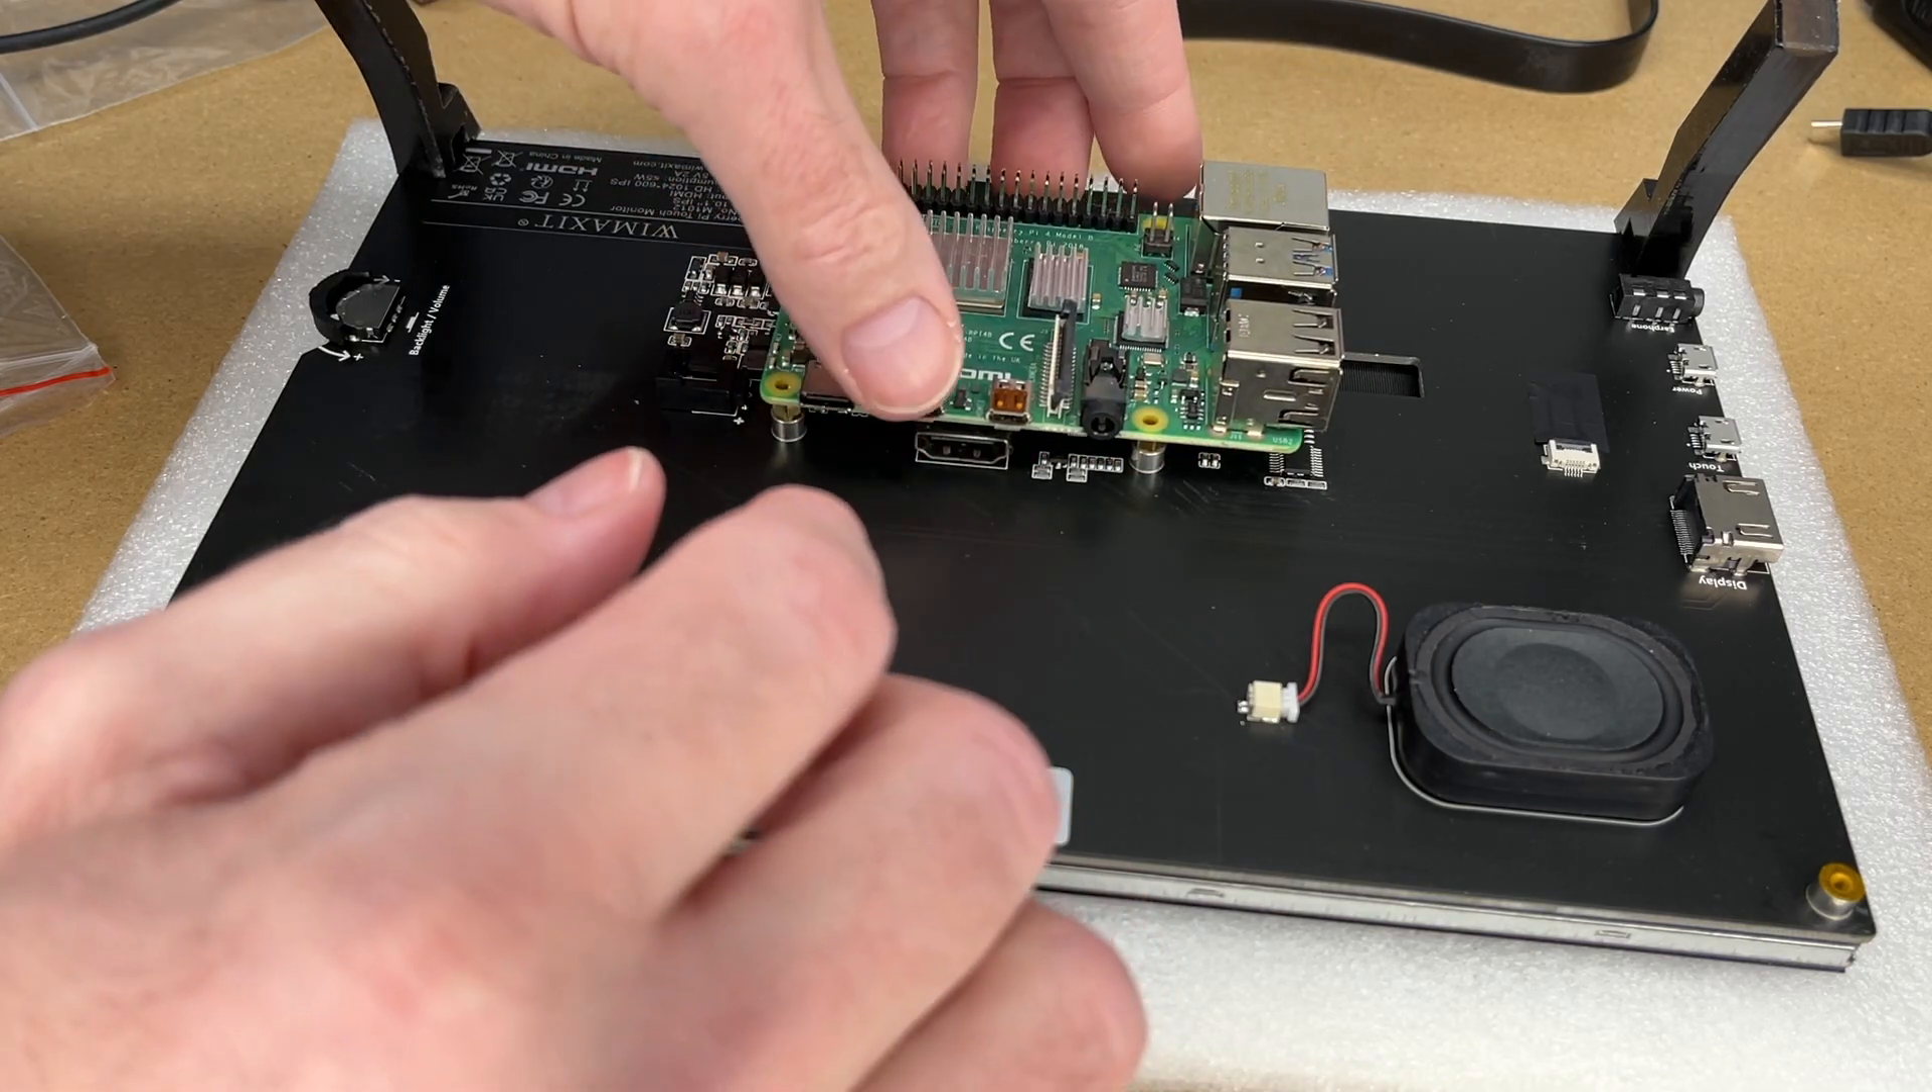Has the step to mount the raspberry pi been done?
No.